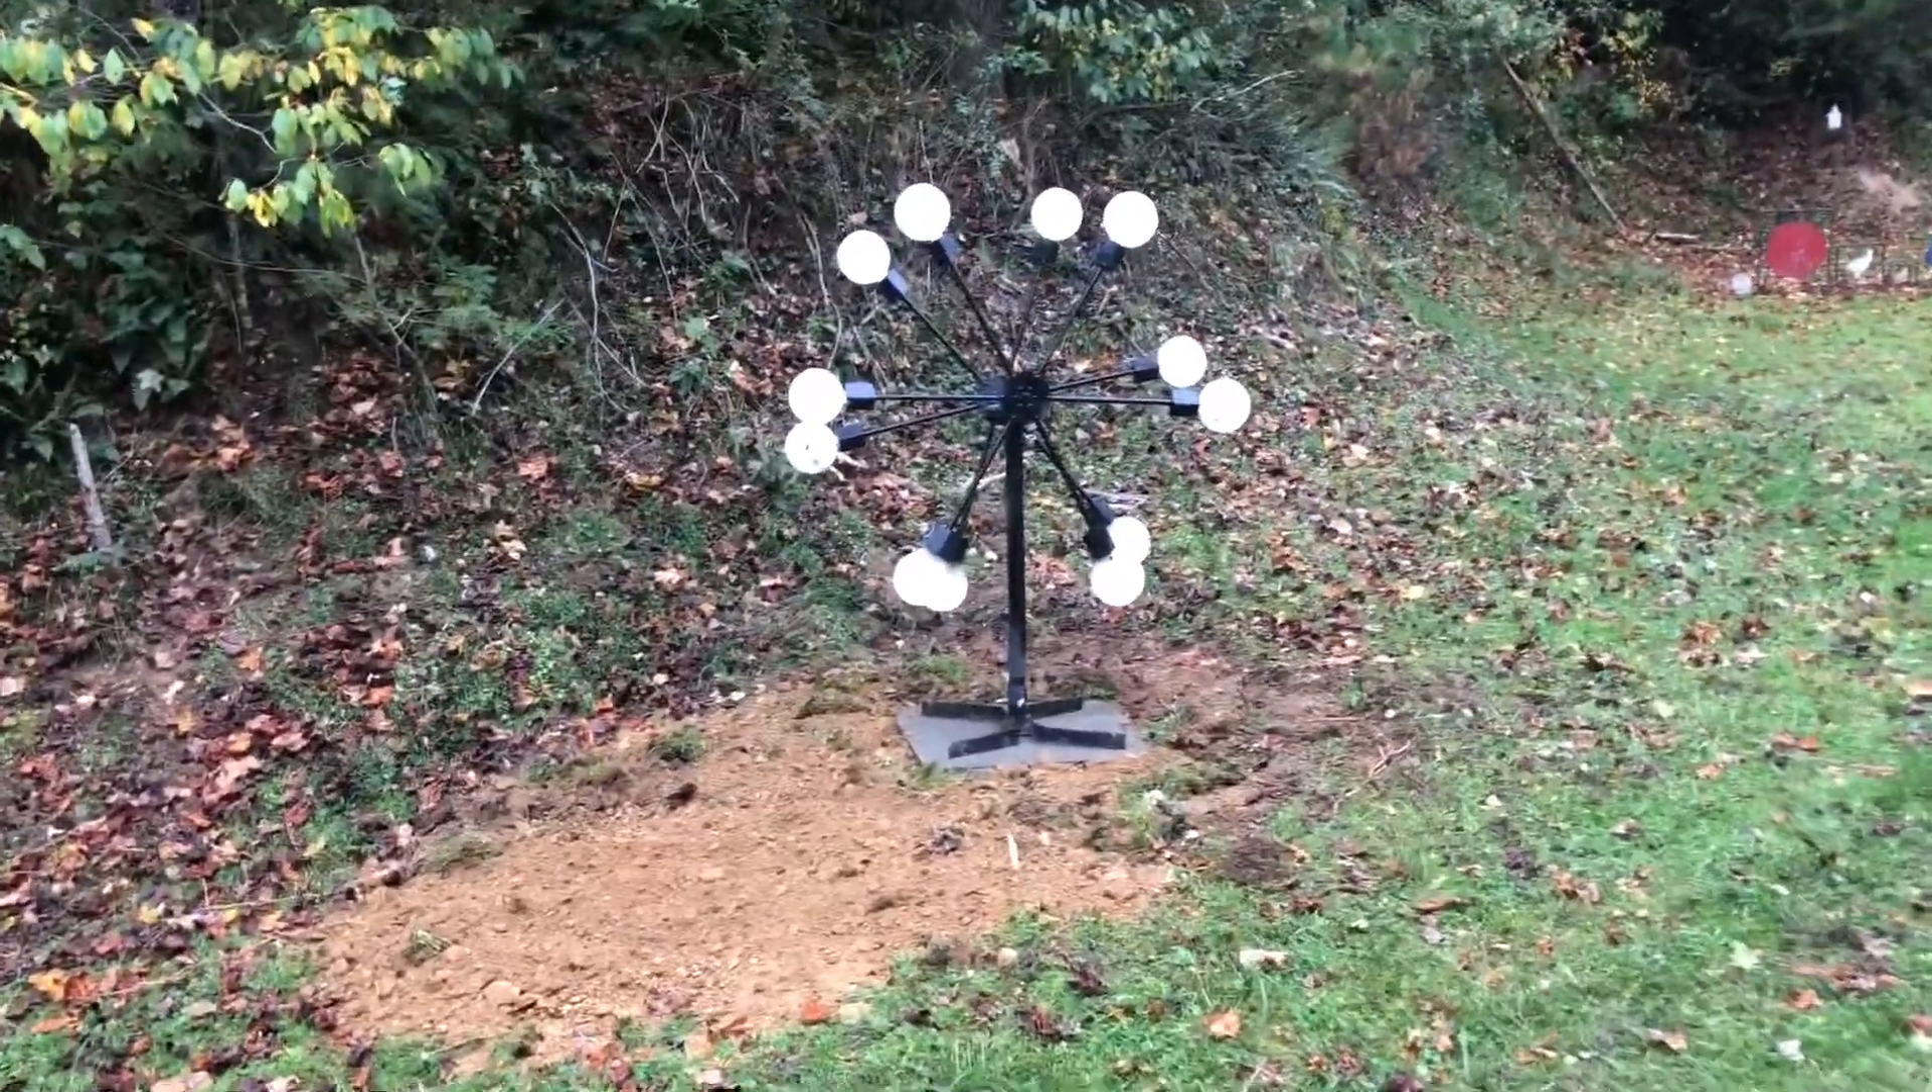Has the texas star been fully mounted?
Yes.